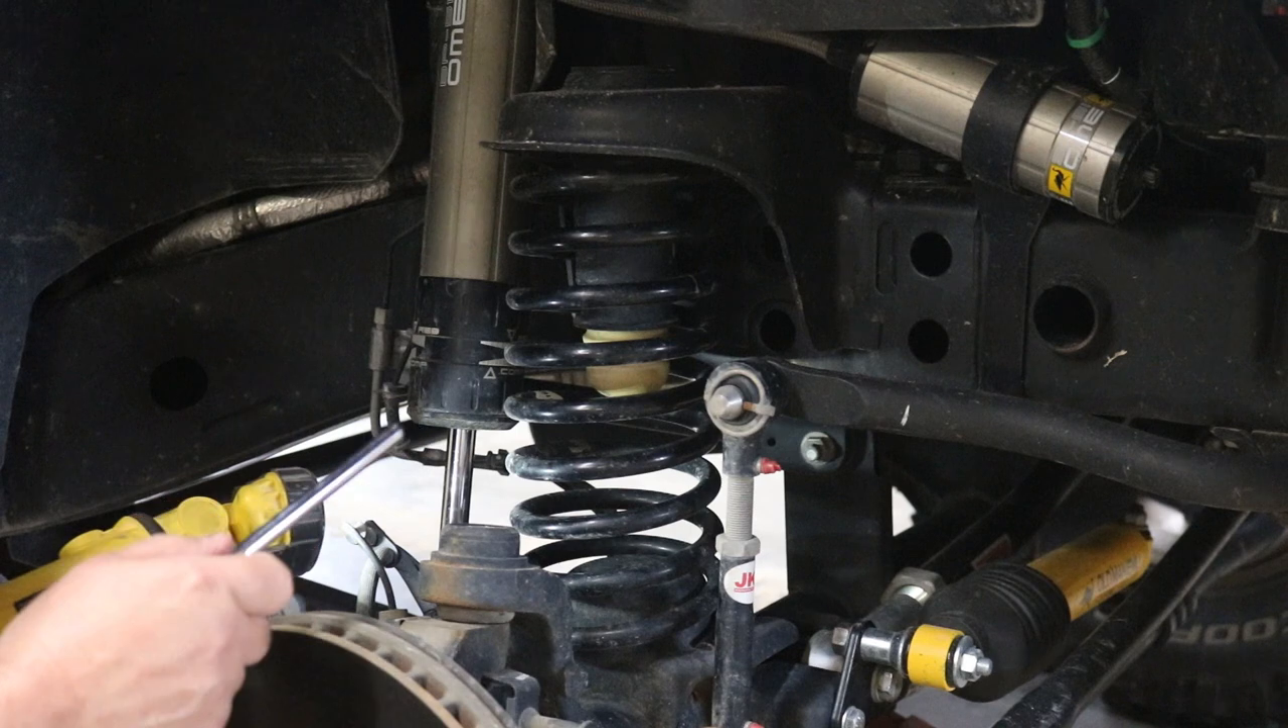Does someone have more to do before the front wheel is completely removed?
No.